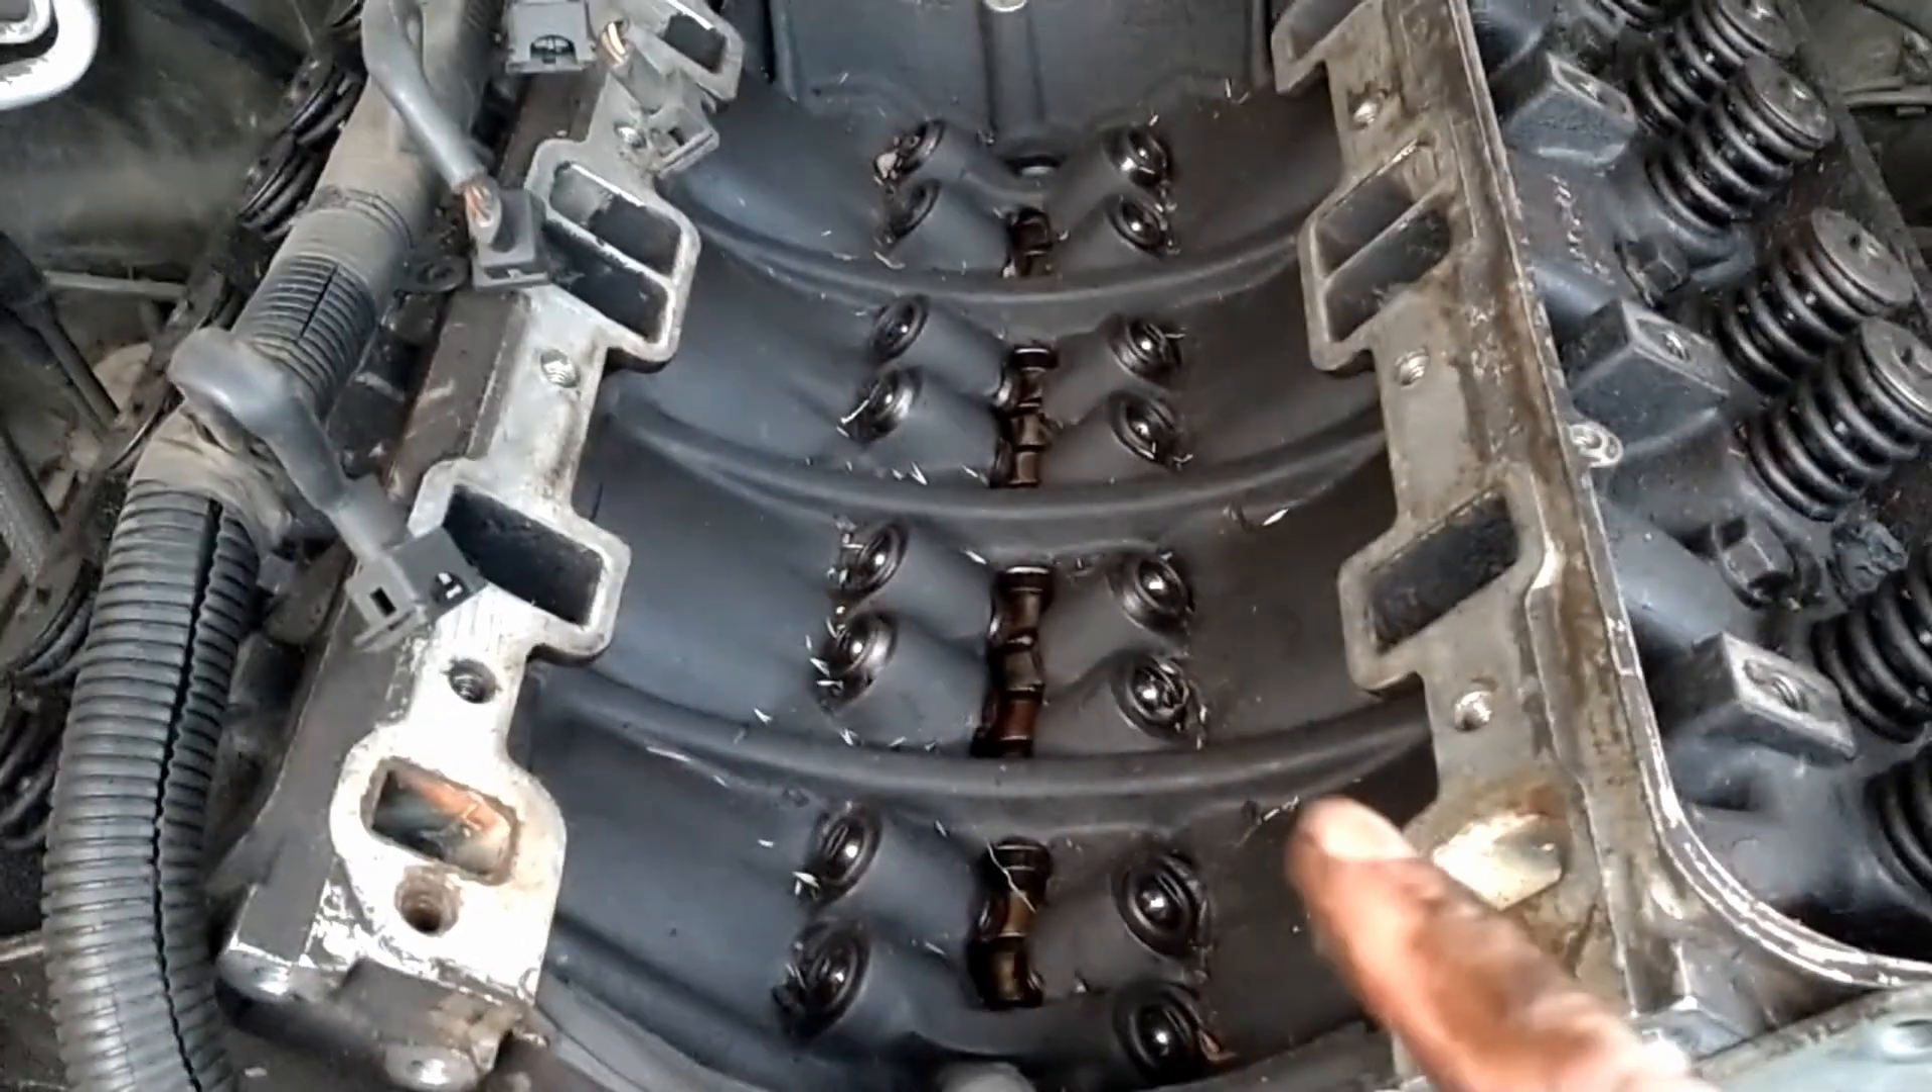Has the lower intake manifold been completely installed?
No.